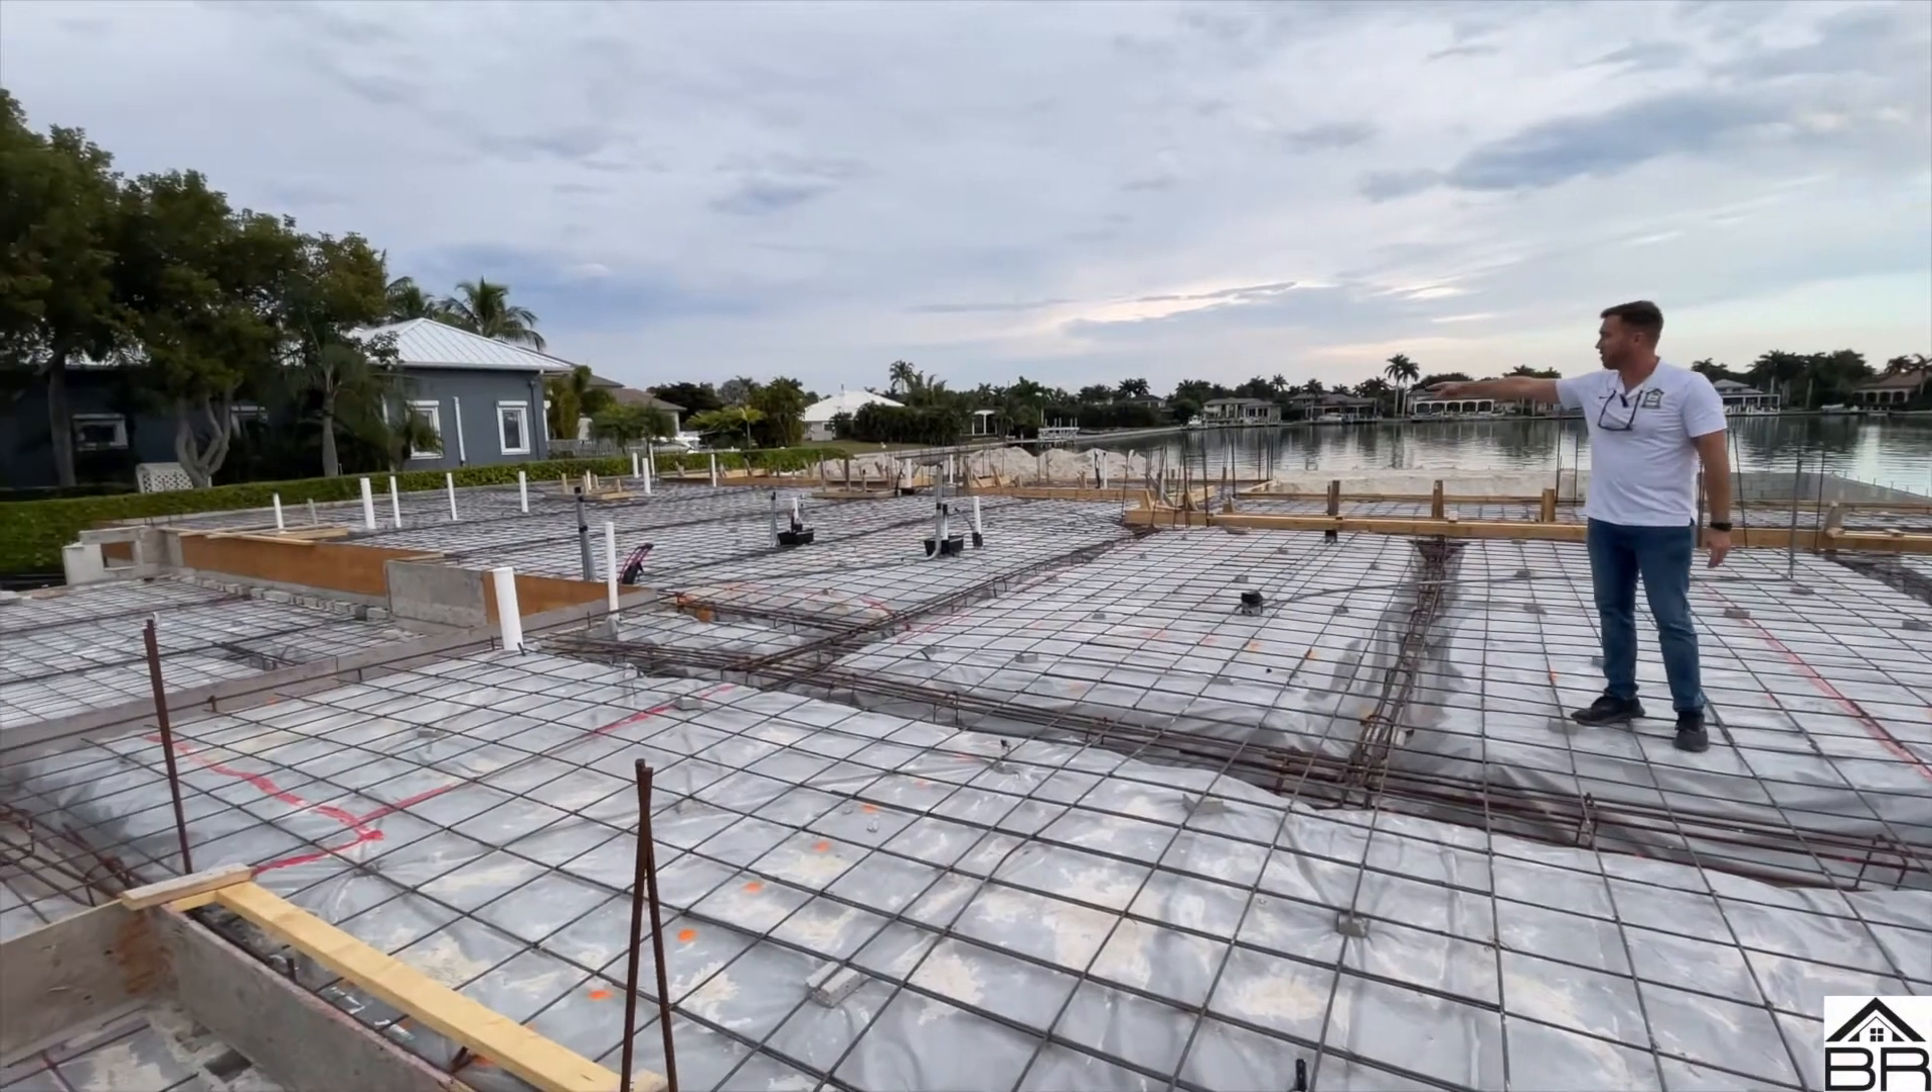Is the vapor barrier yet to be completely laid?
No.